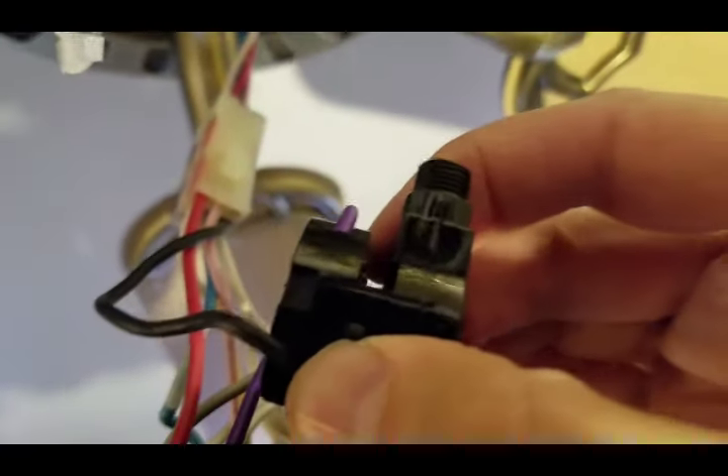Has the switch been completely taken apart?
No.